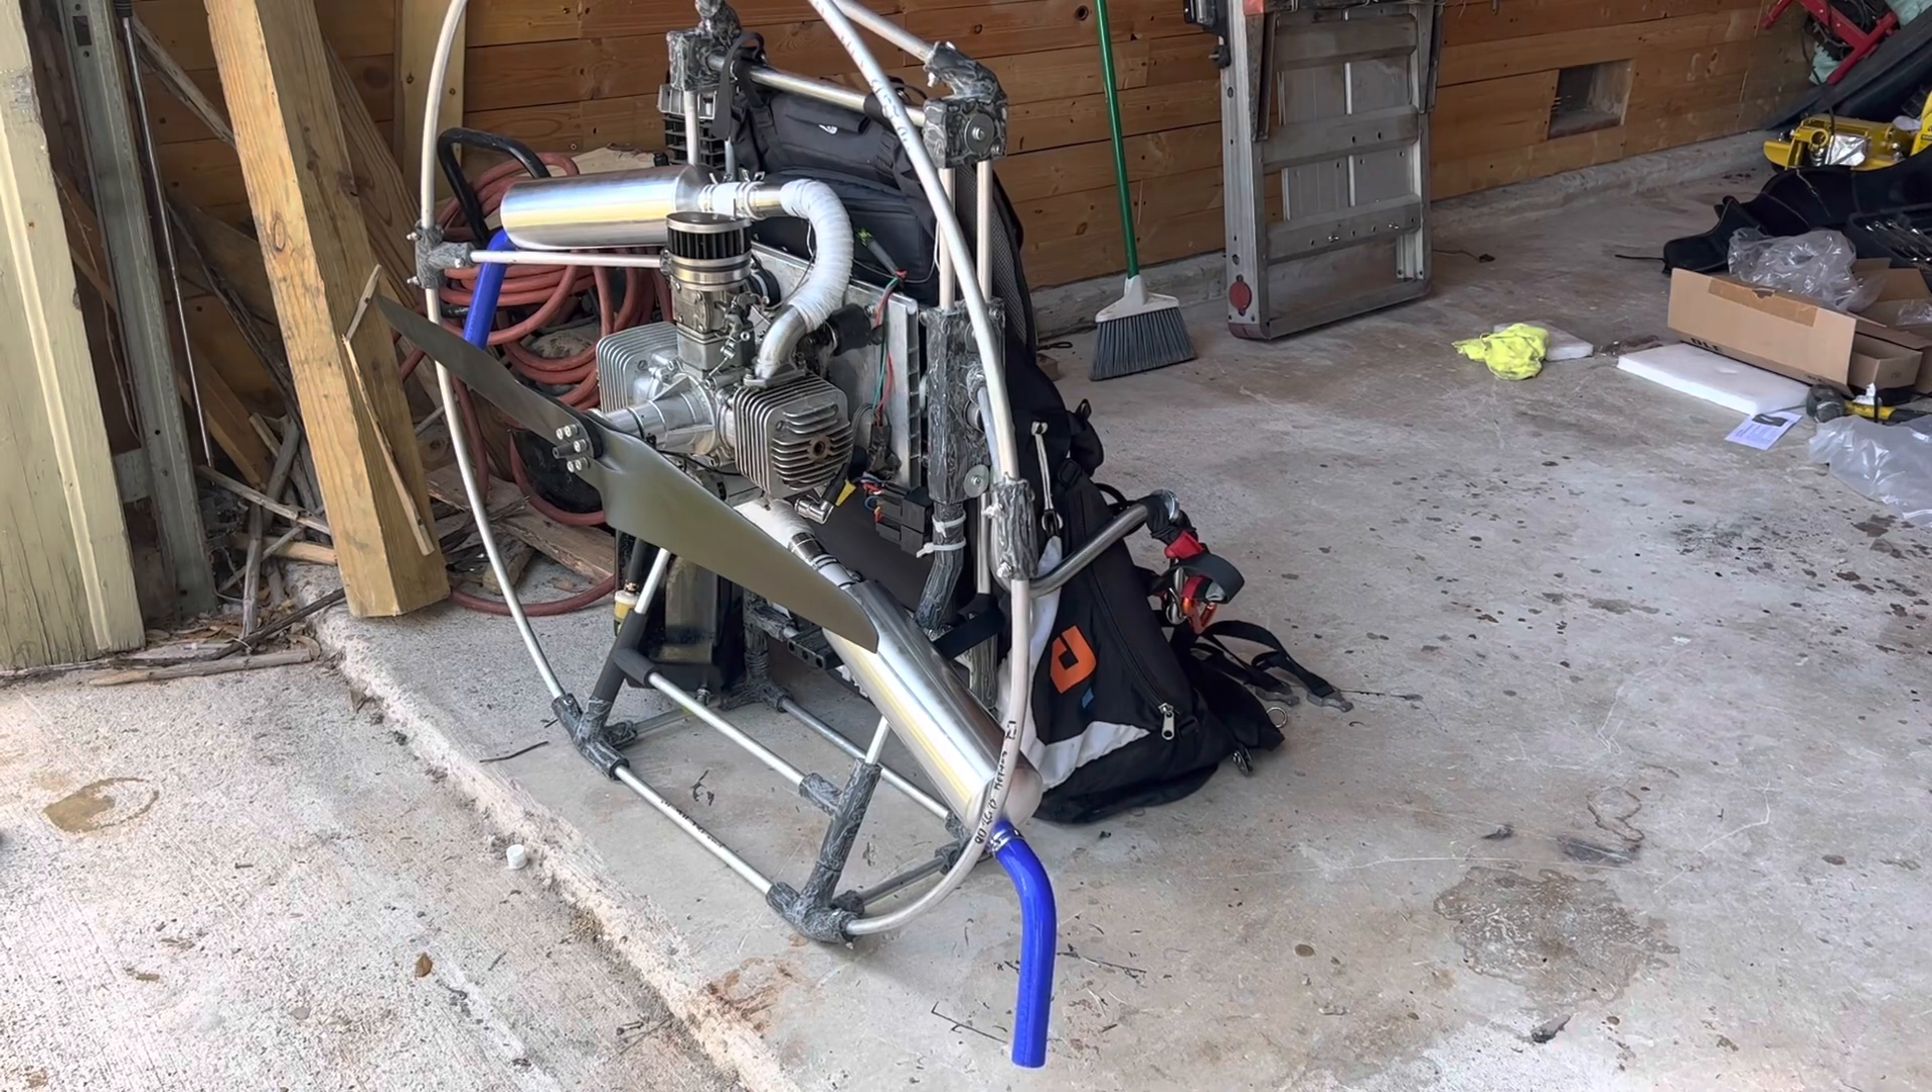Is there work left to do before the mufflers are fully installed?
No.